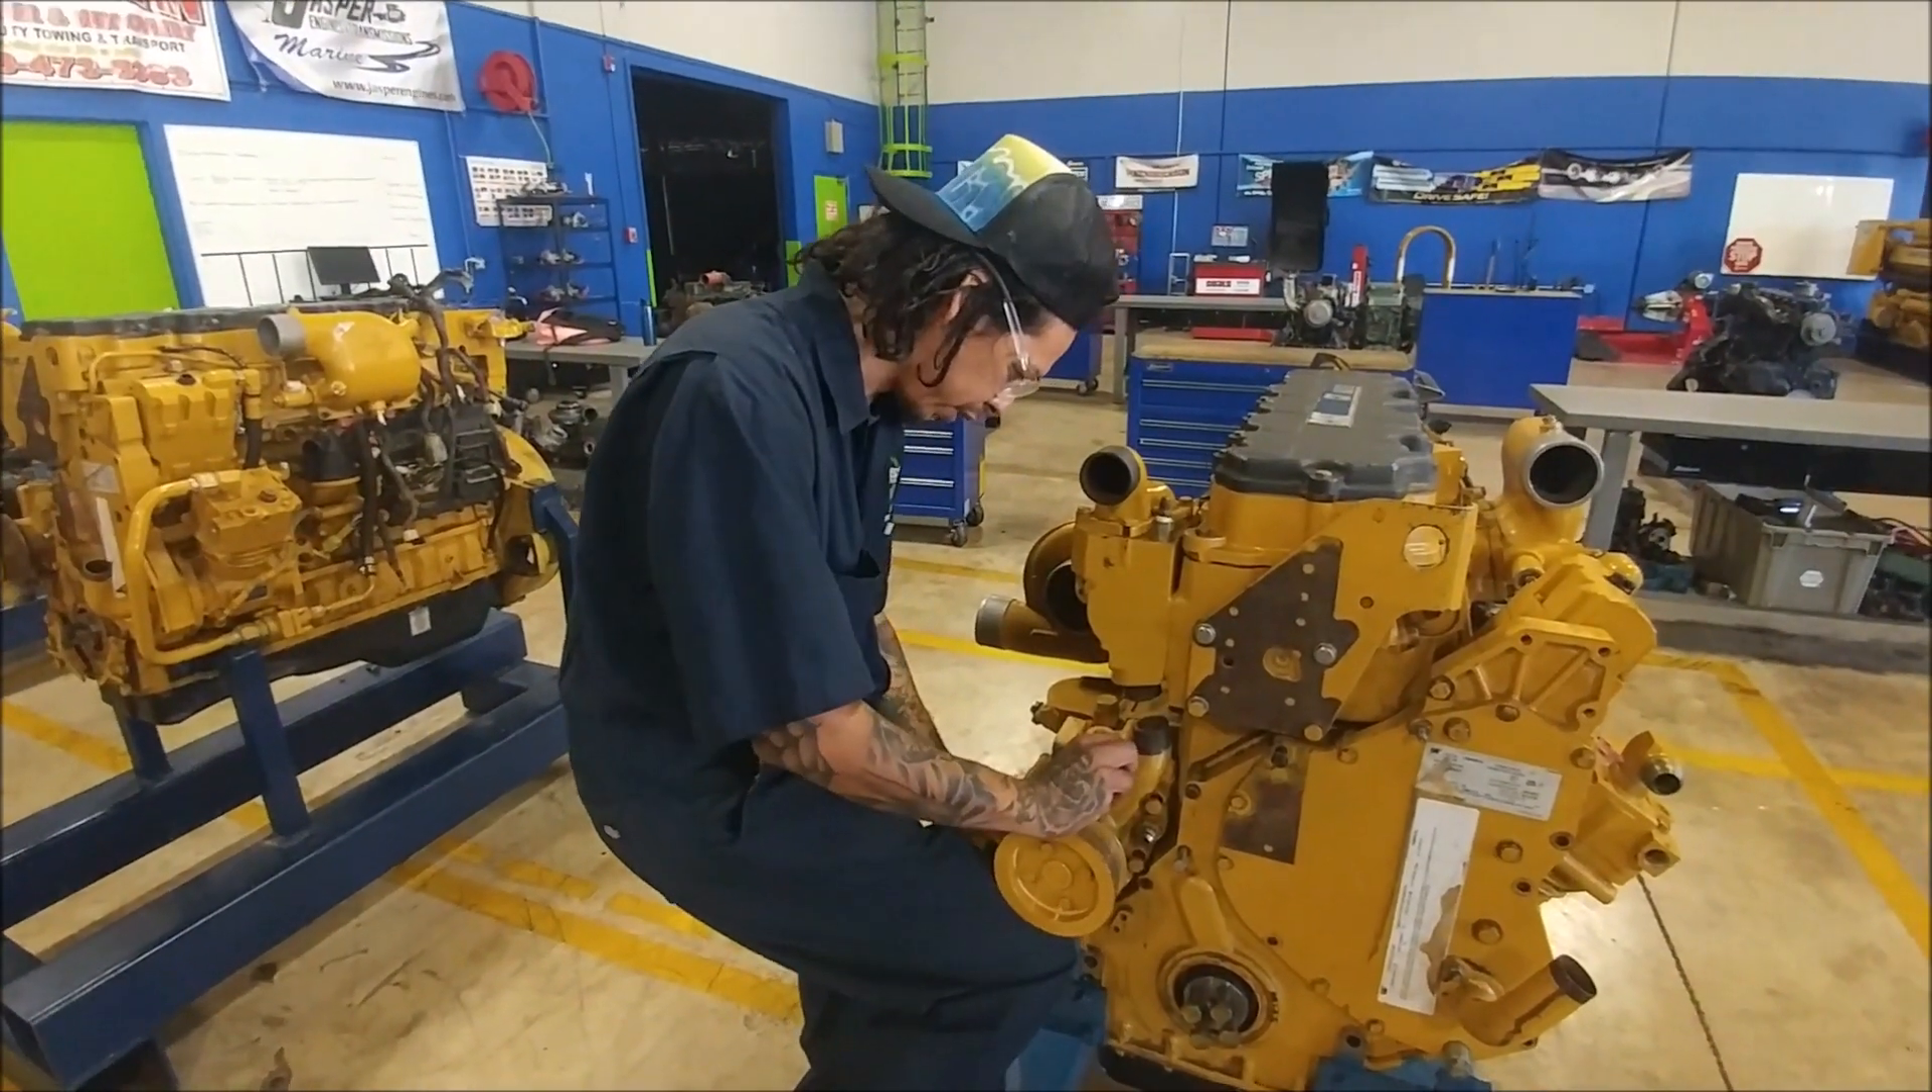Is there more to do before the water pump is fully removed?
Yes.